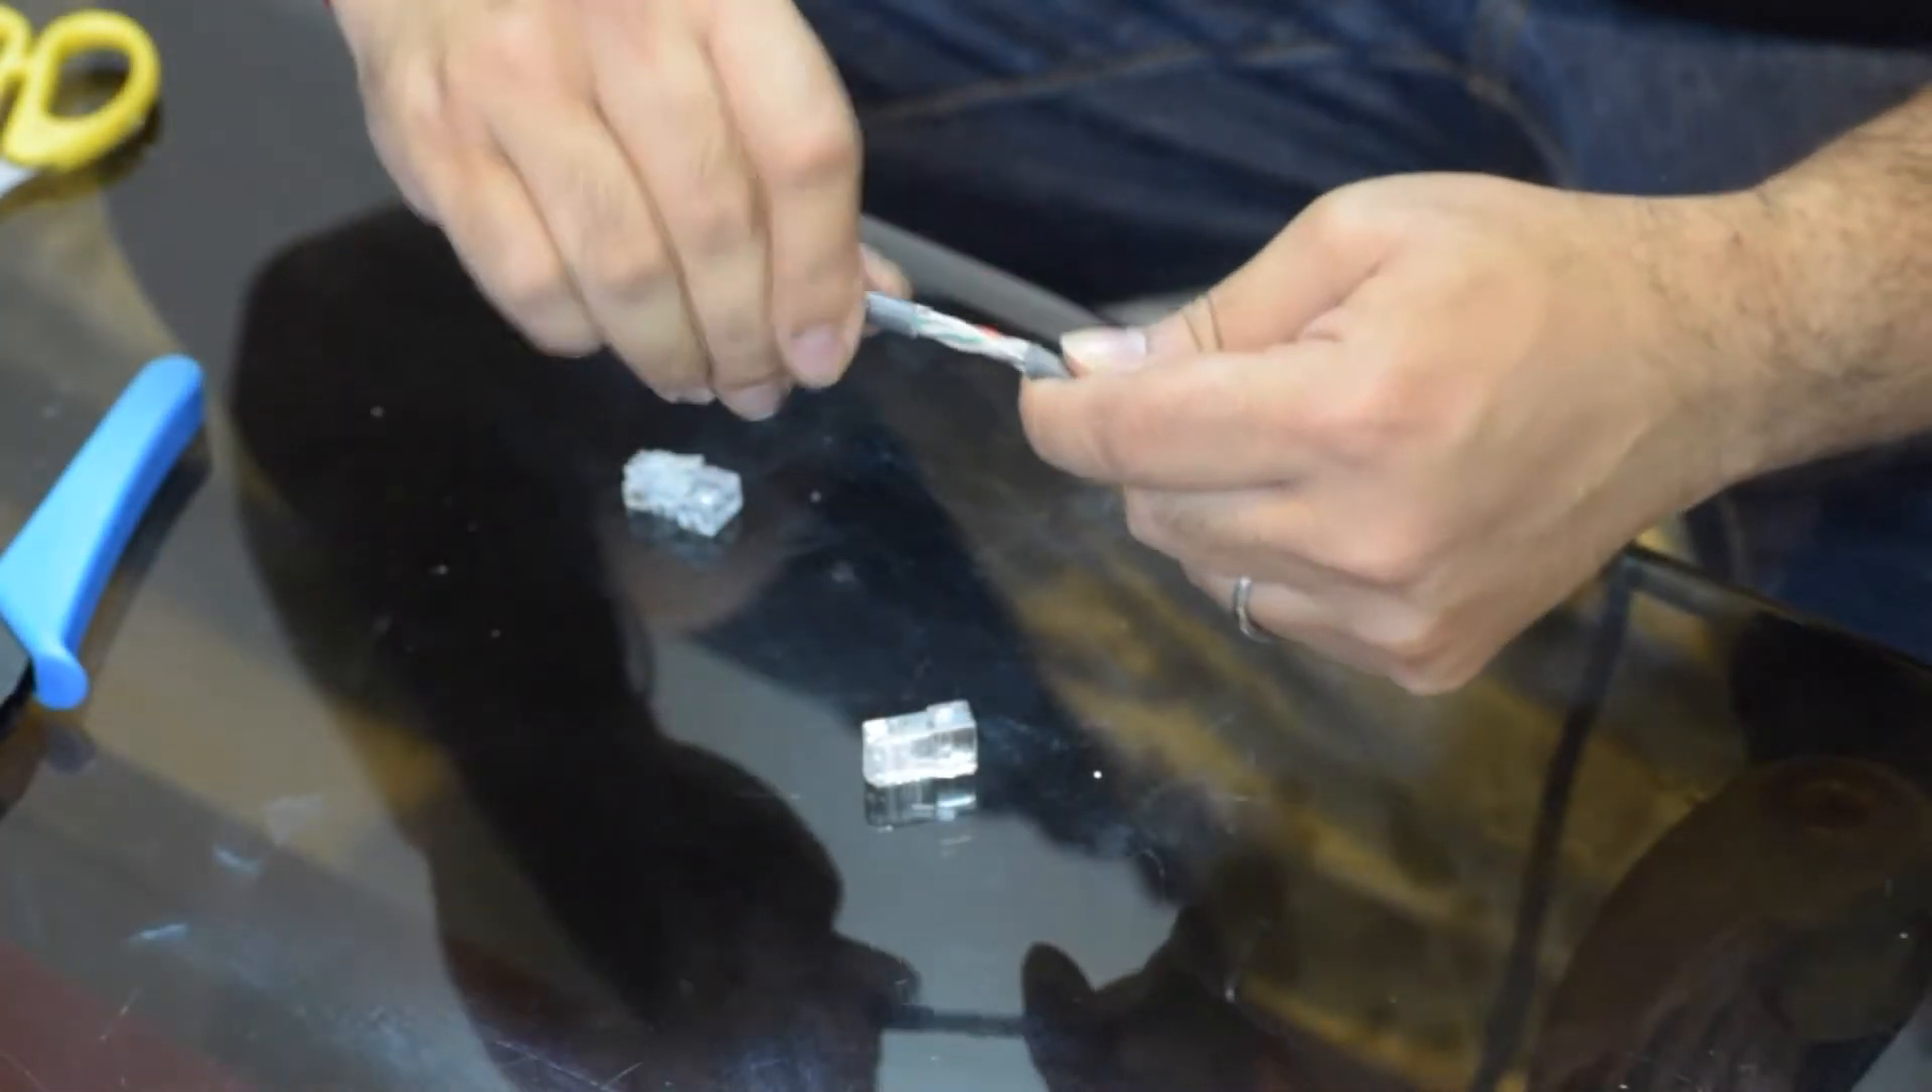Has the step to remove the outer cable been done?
No.